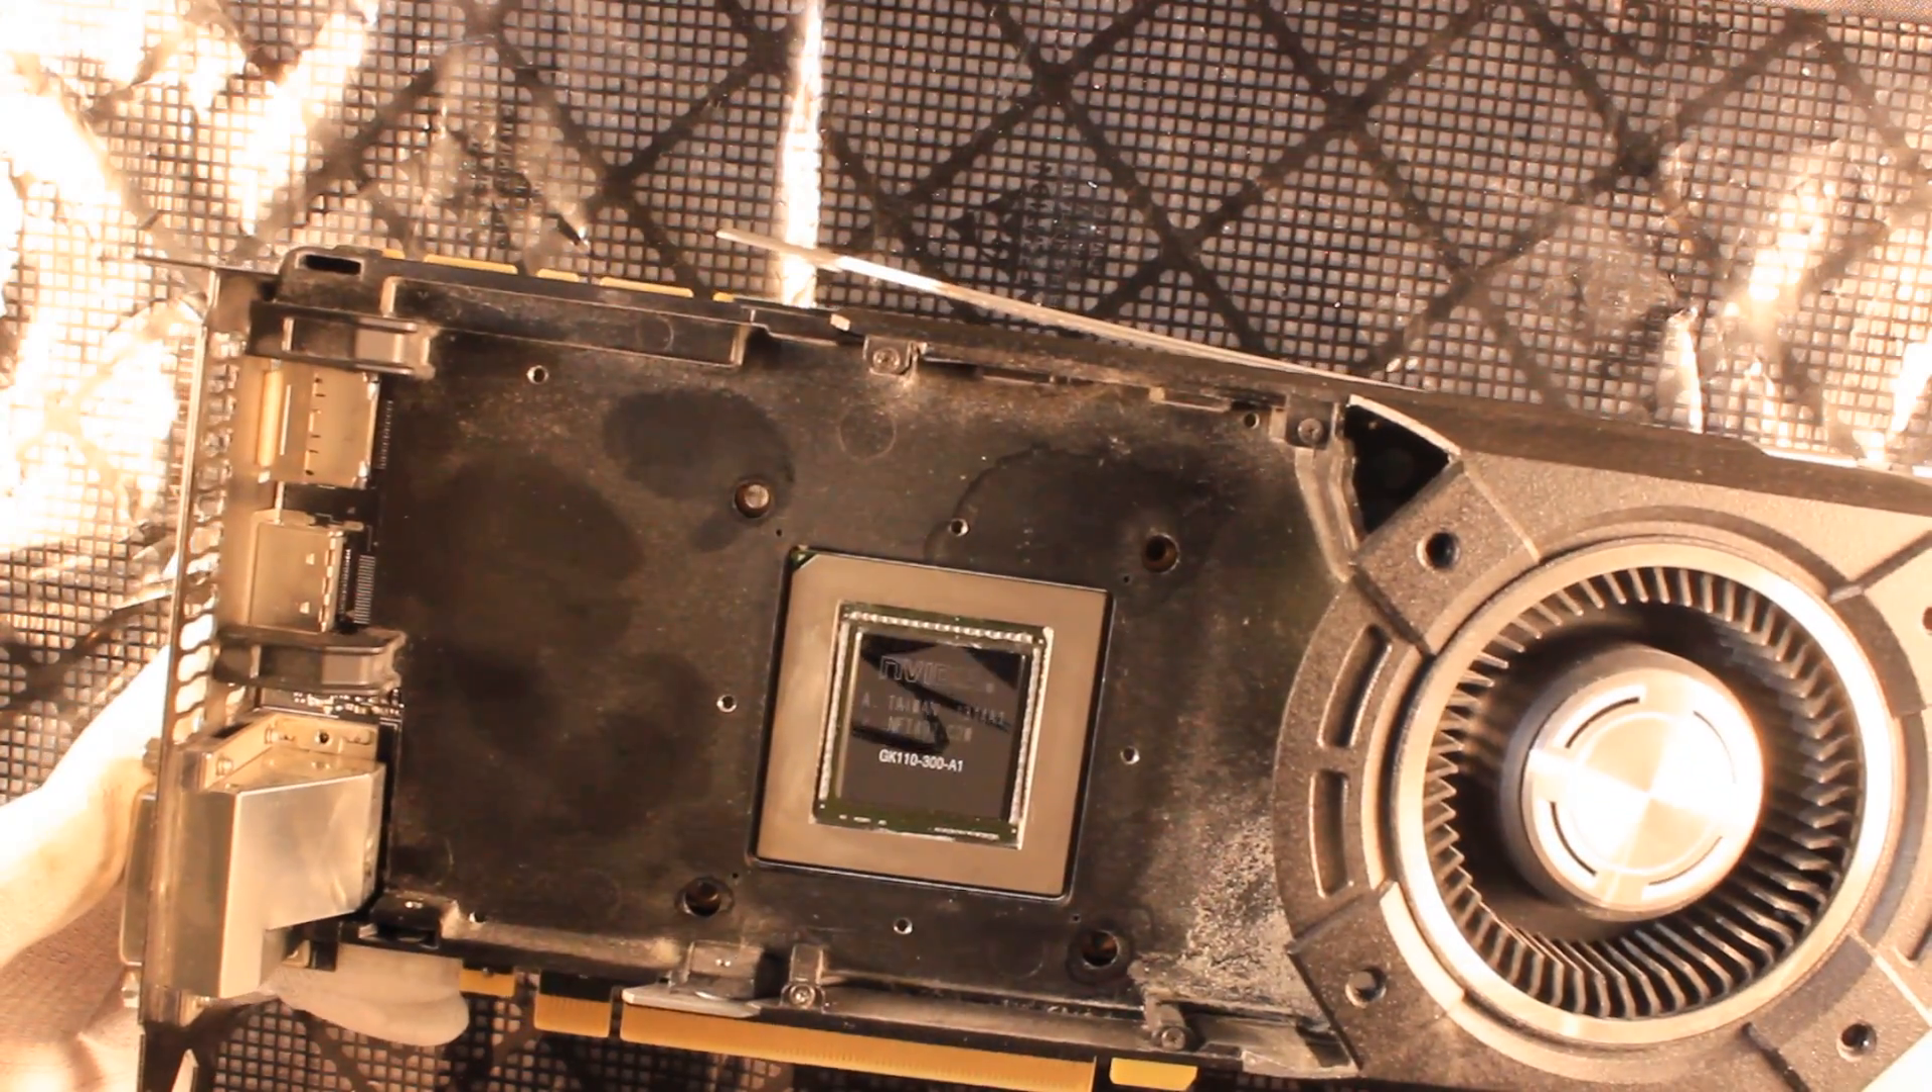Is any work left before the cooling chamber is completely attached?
Yes.